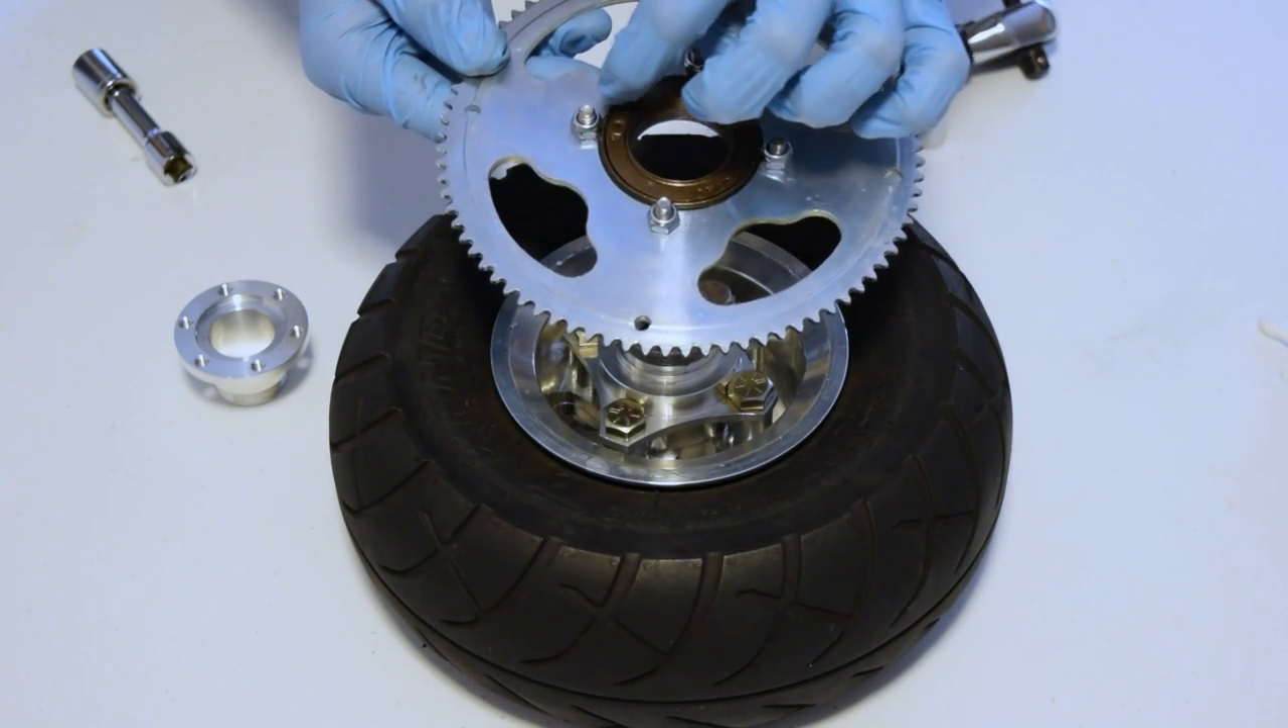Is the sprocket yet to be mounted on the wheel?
Yes.